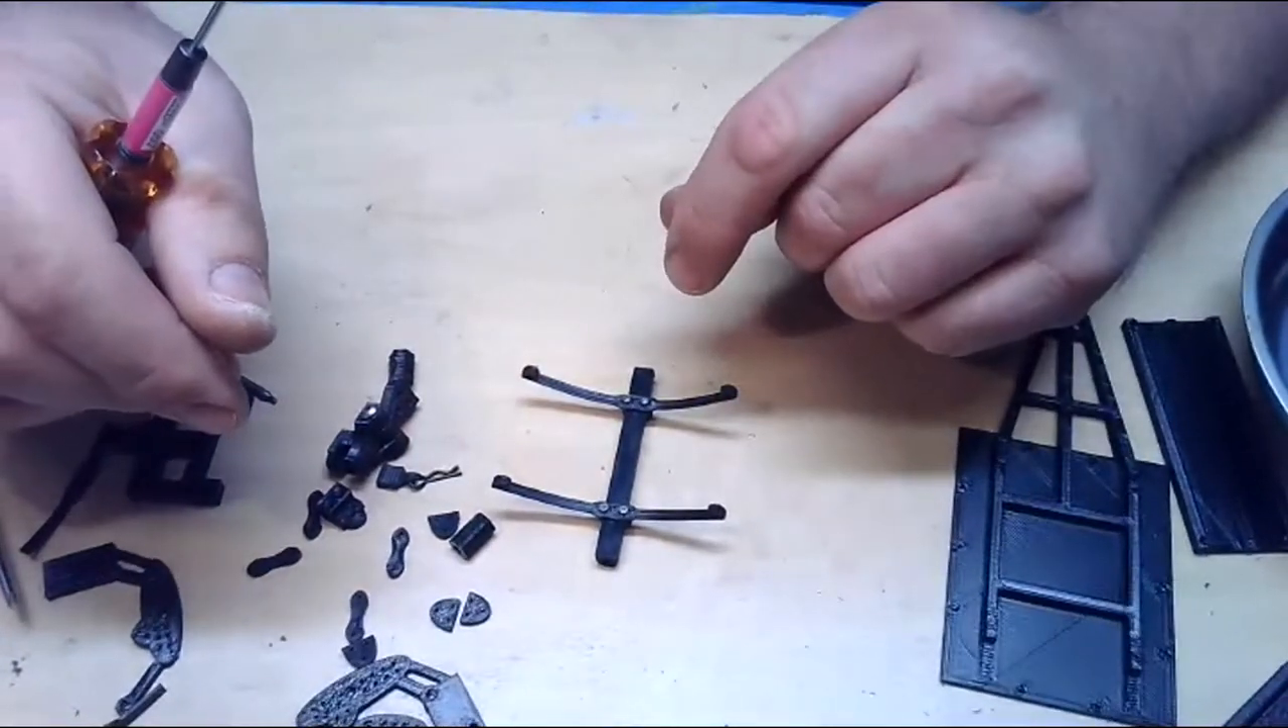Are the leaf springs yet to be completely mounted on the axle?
No.